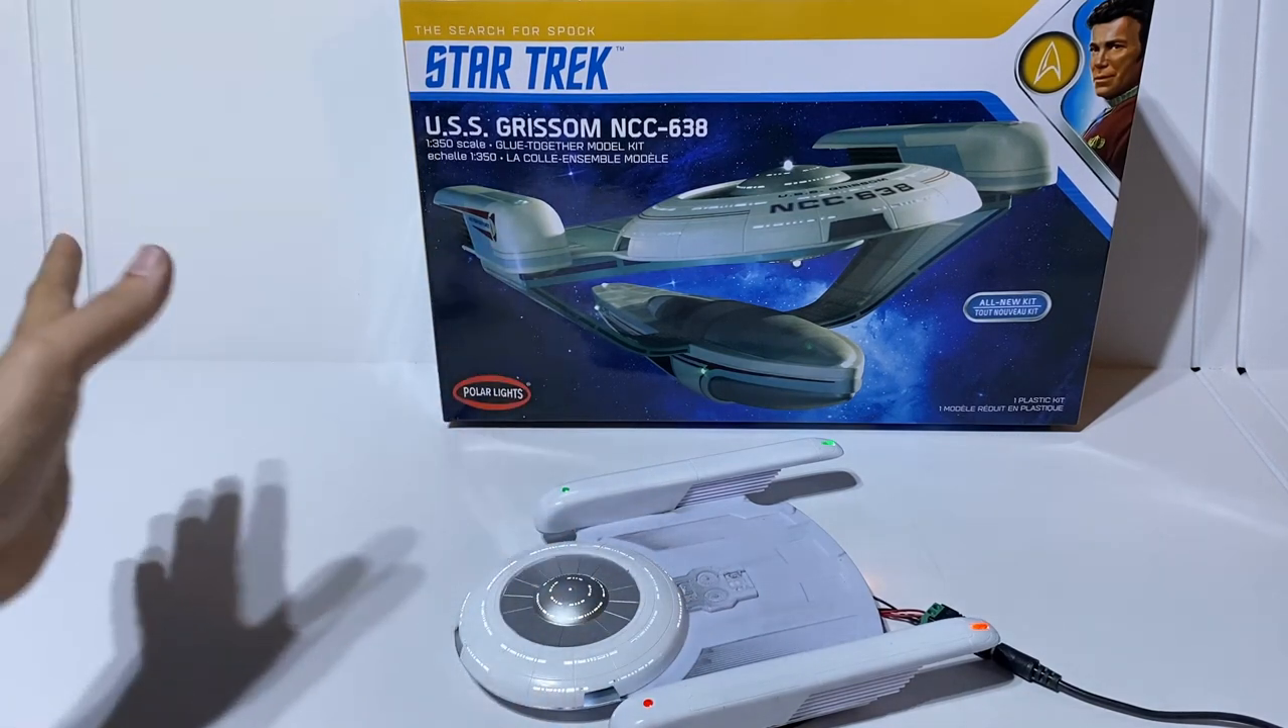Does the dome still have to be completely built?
No.